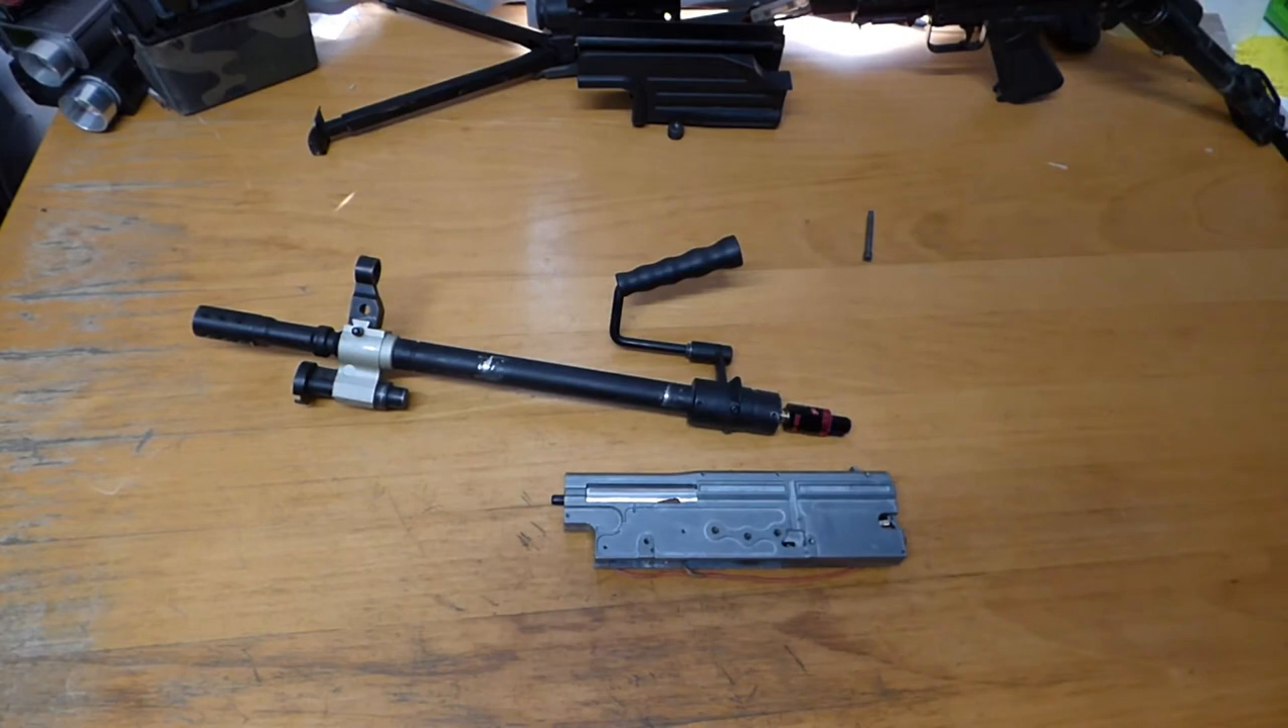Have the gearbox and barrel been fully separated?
Yes.